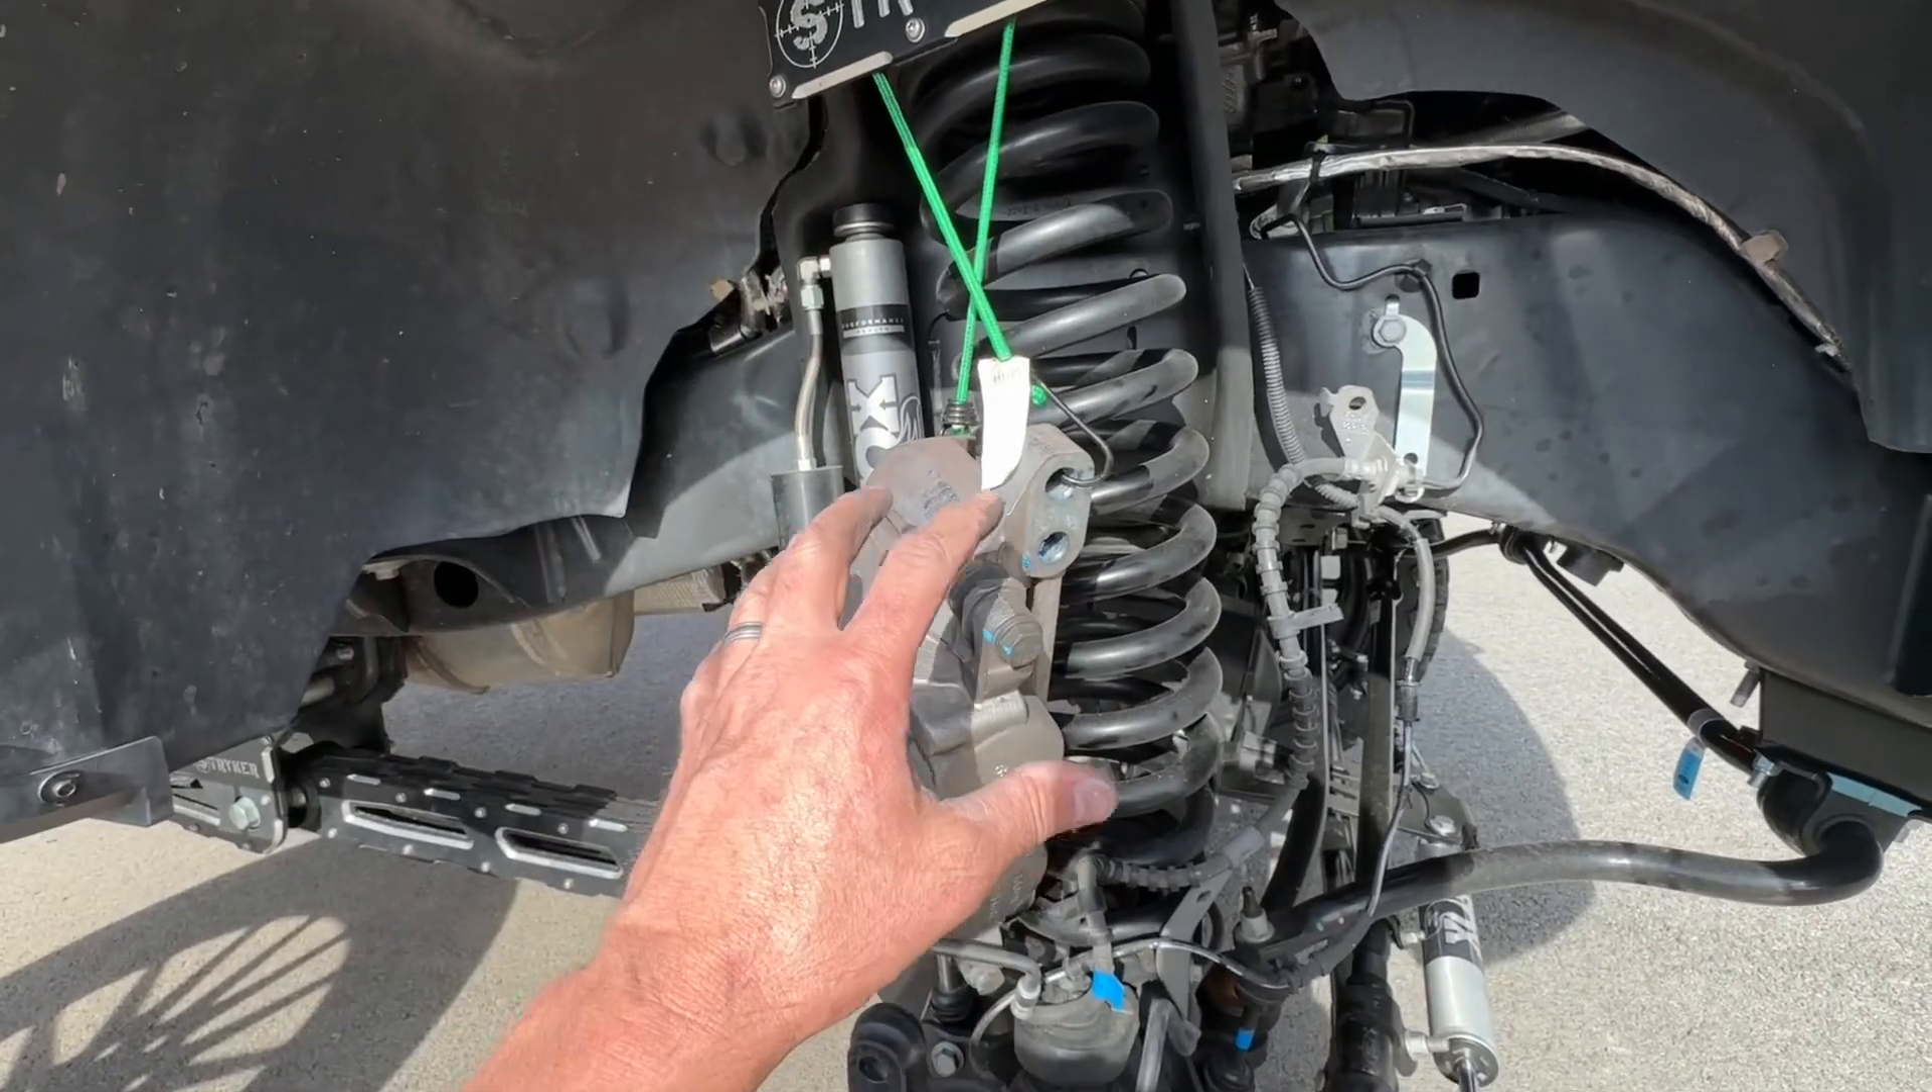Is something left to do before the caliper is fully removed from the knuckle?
No.